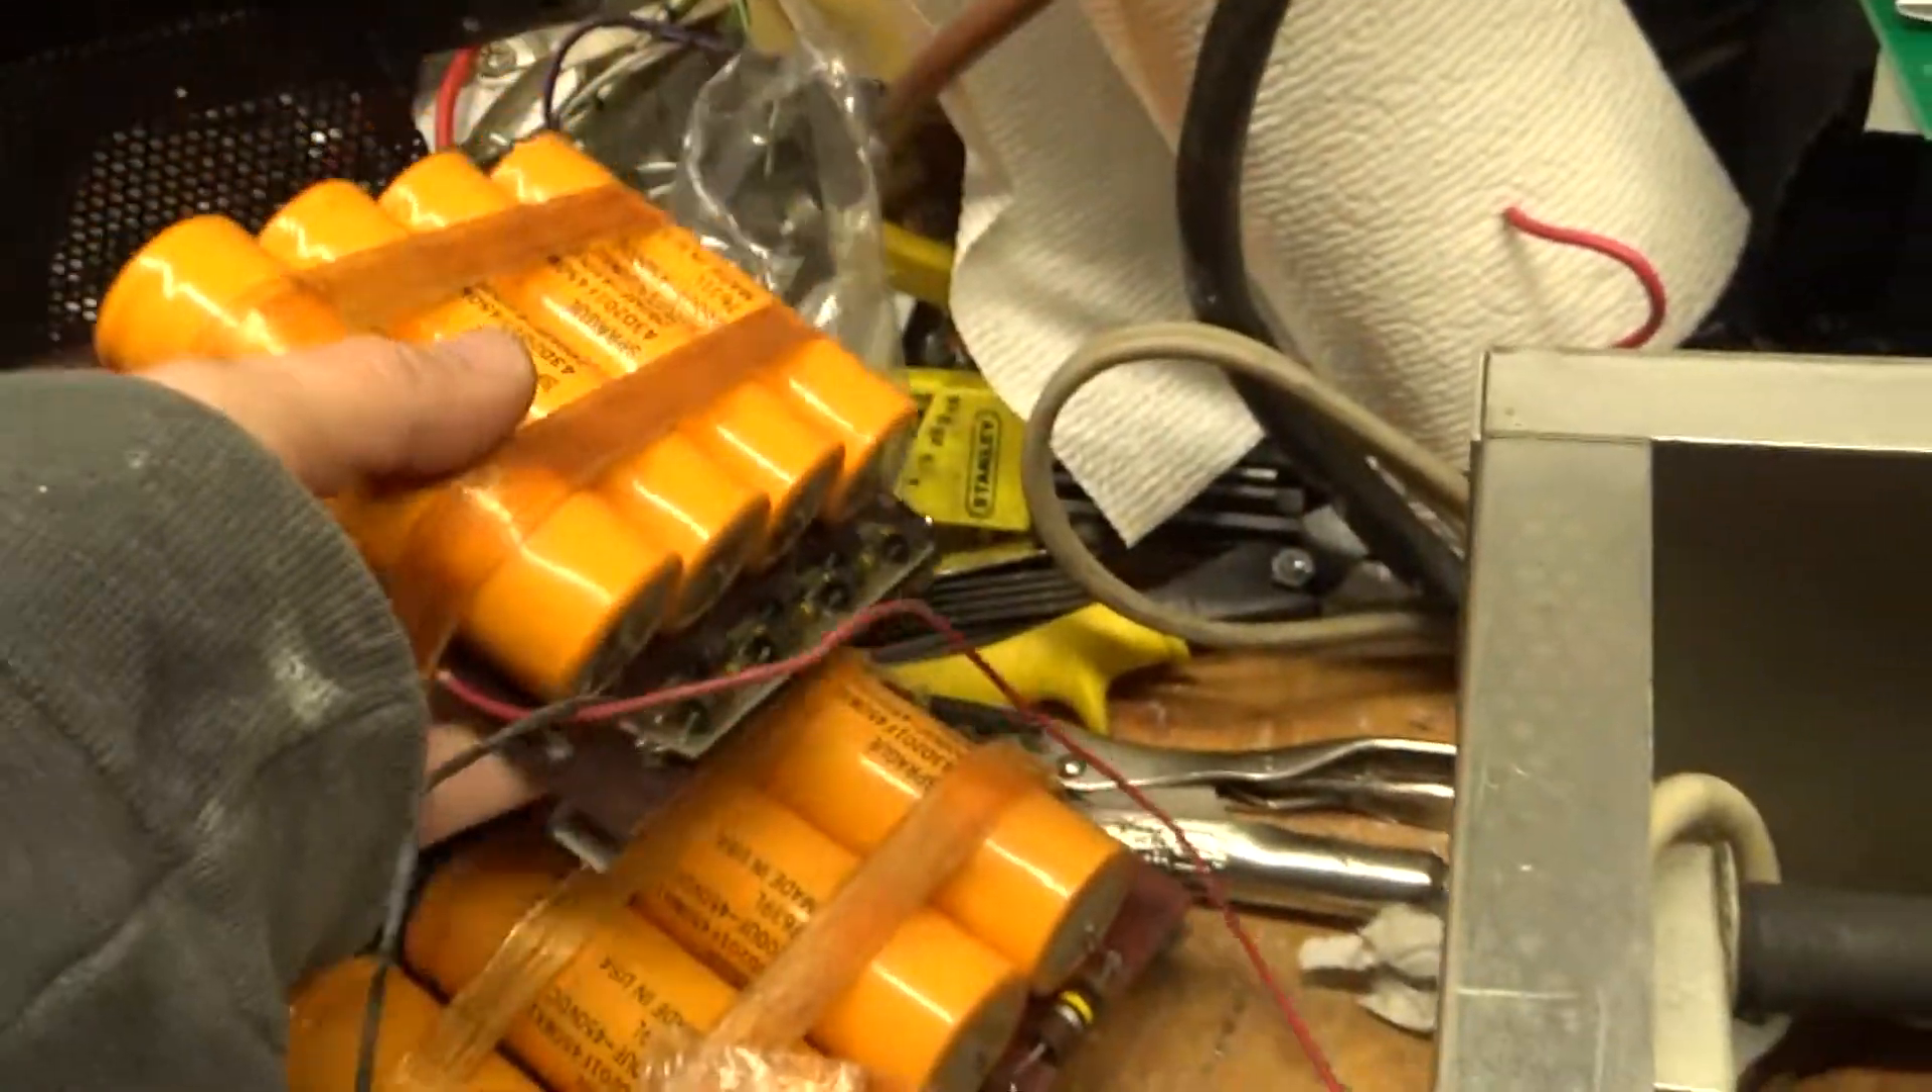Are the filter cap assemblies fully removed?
Yes.